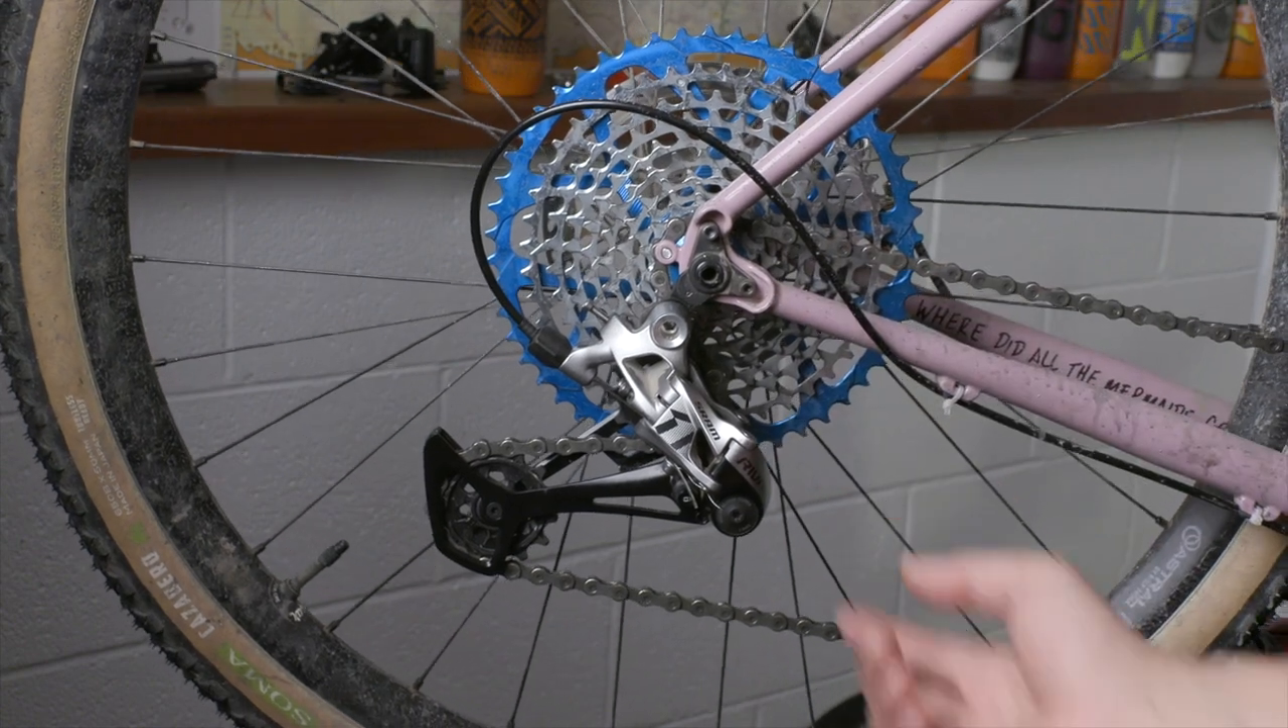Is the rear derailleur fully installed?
Yes.